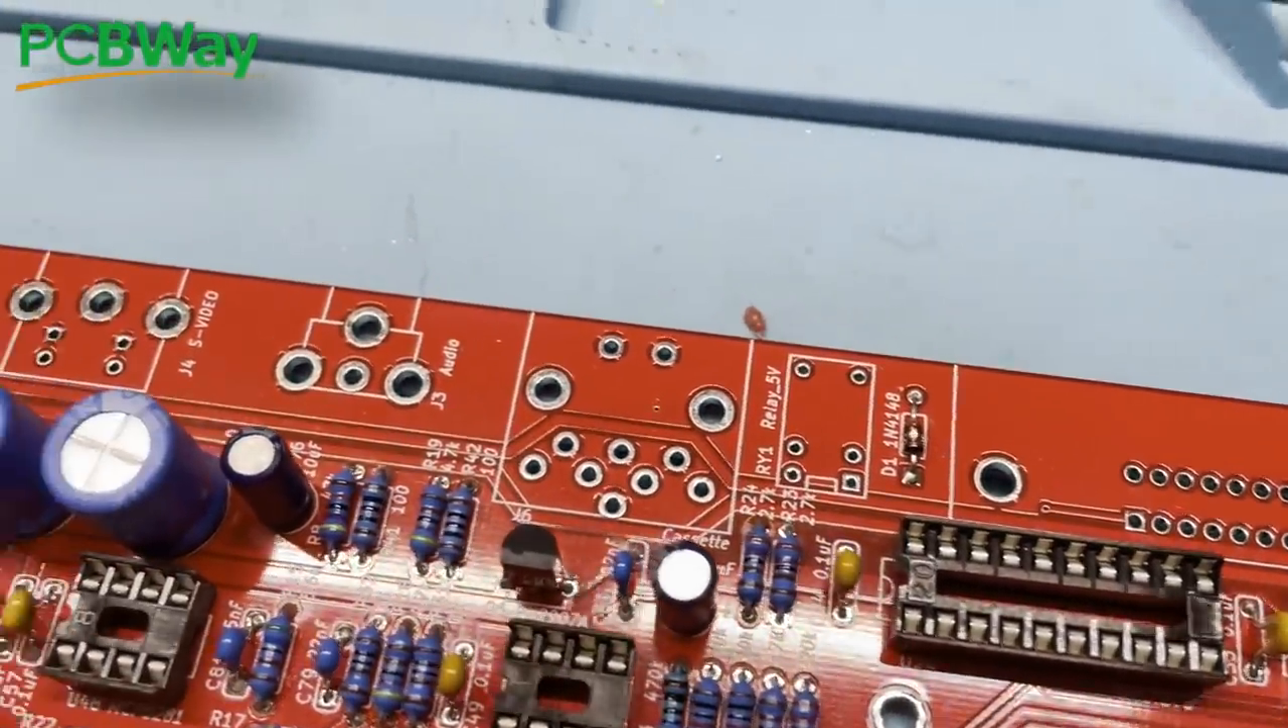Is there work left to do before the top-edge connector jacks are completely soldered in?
Yes.